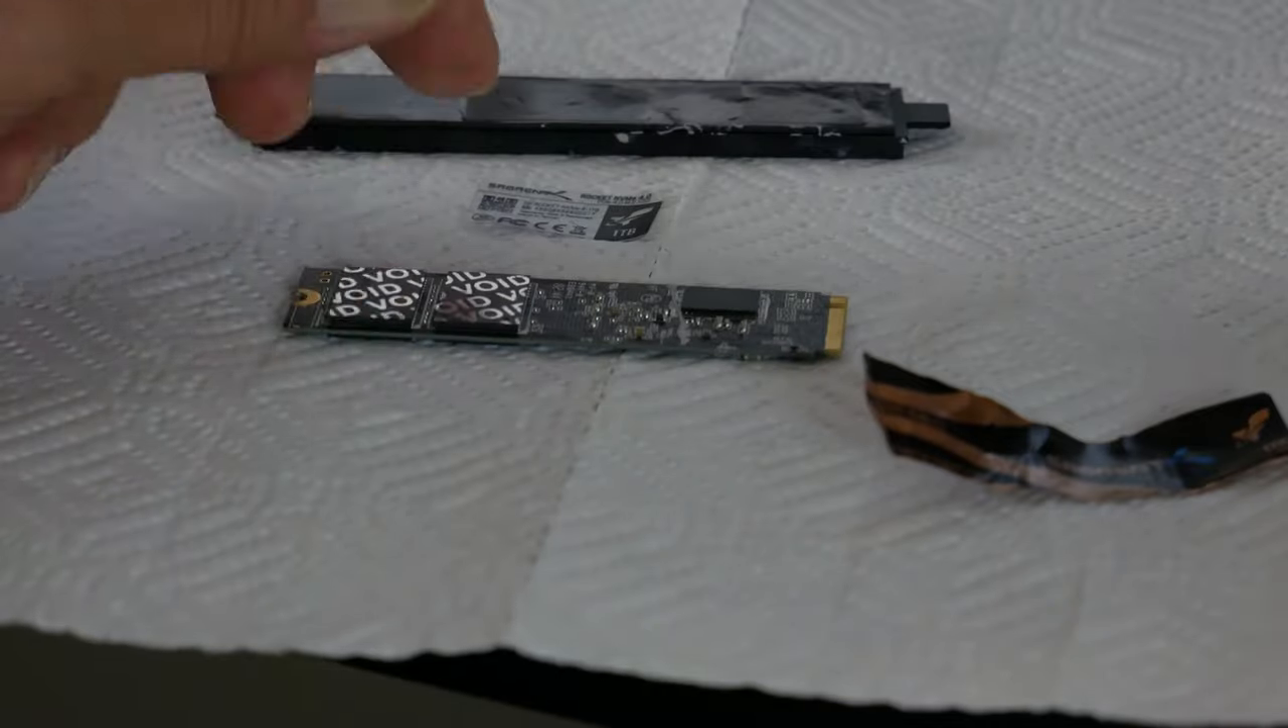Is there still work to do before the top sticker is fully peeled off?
No.